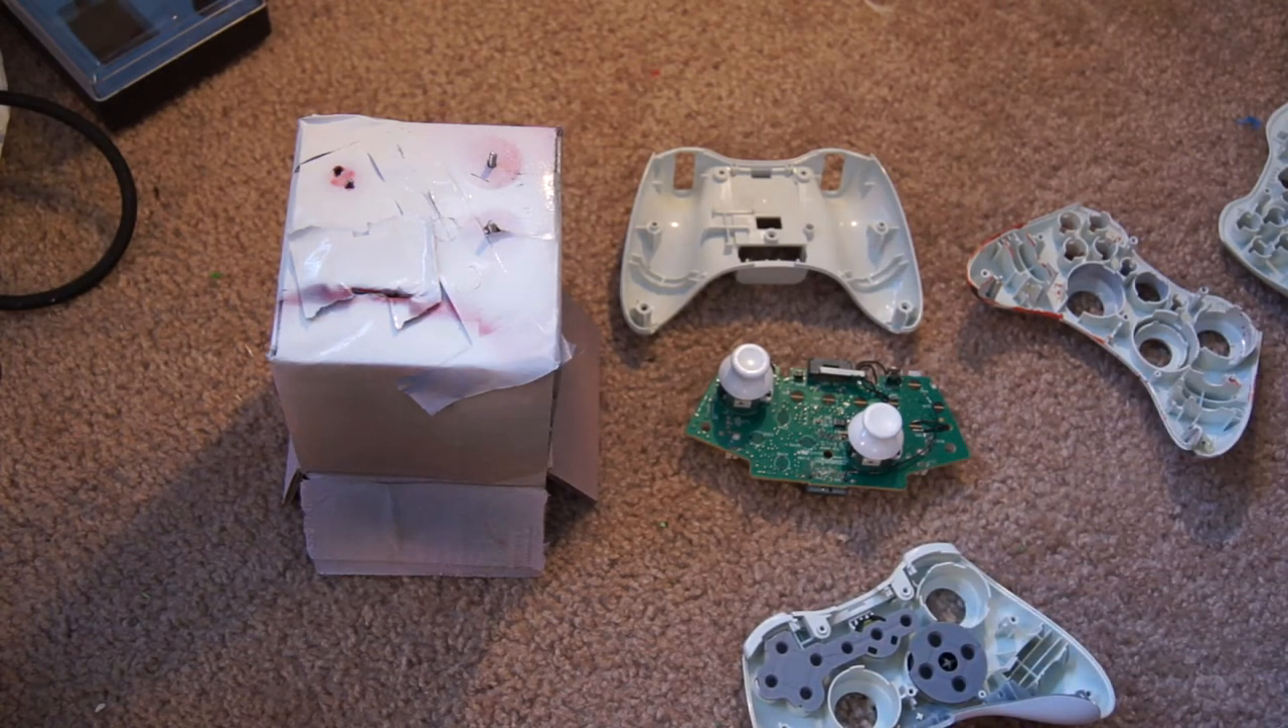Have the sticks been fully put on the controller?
Yes.